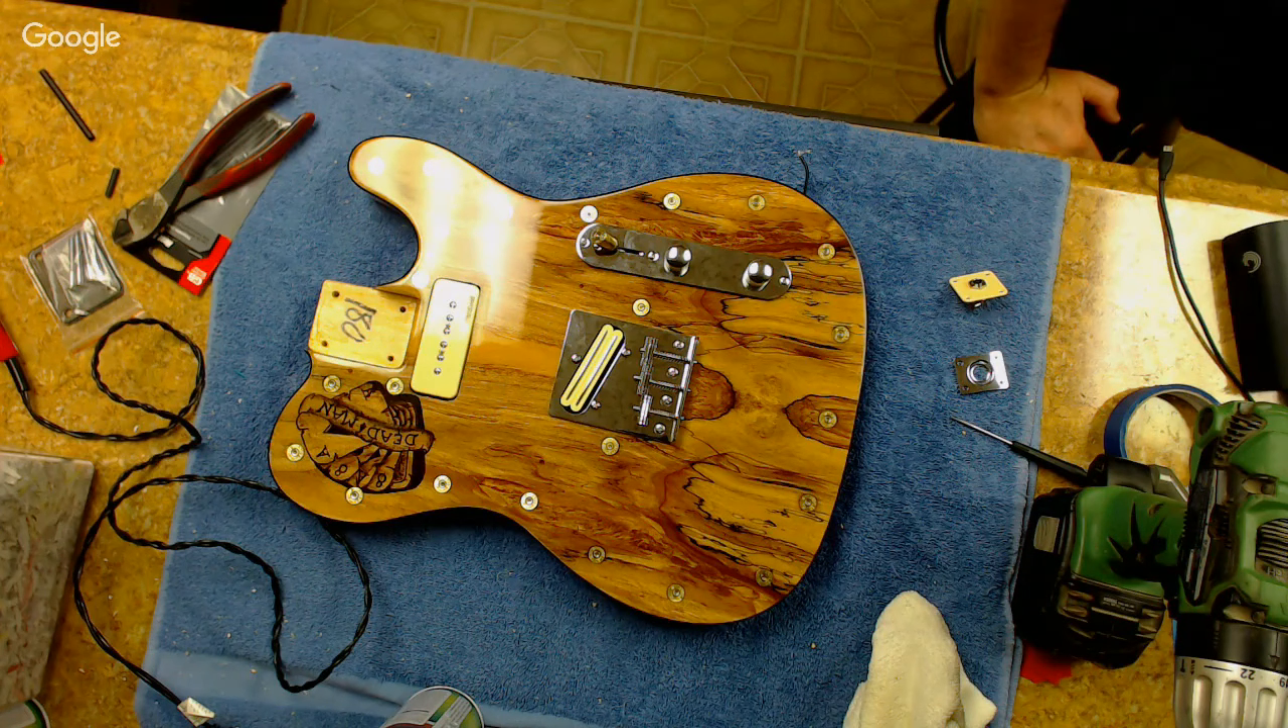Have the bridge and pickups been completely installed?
Yes.